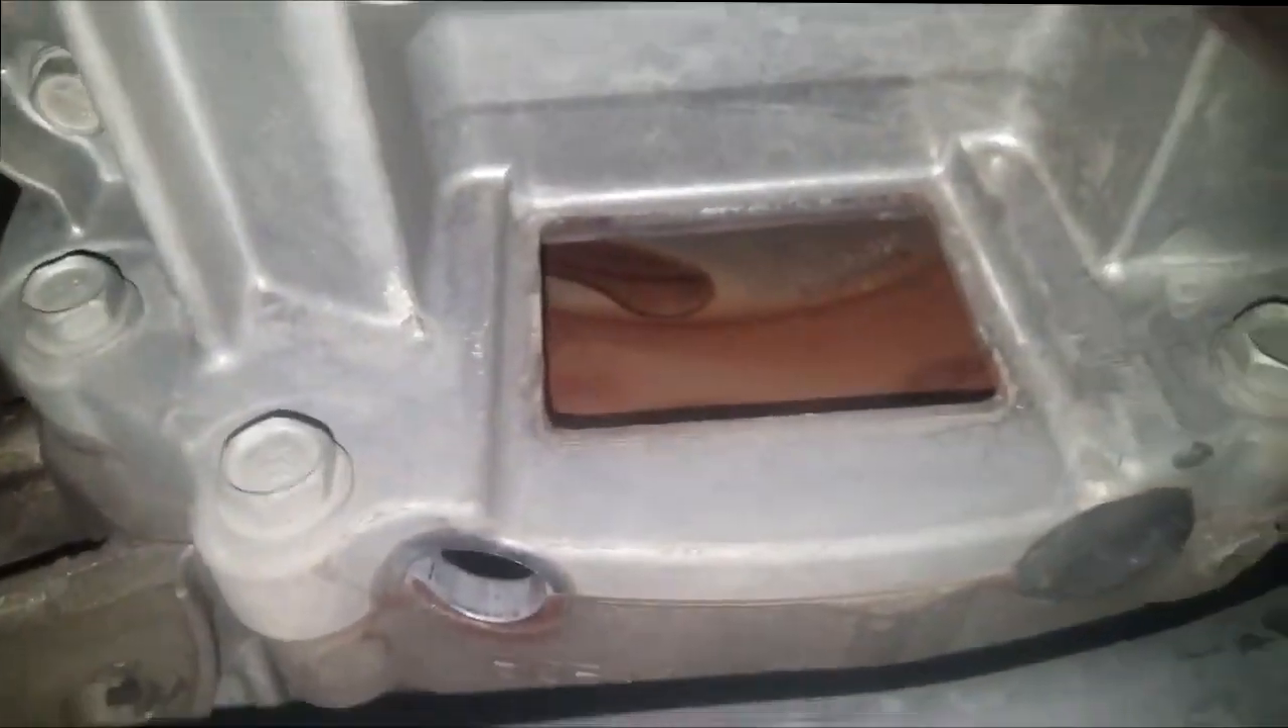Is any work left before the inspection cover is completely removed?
No.